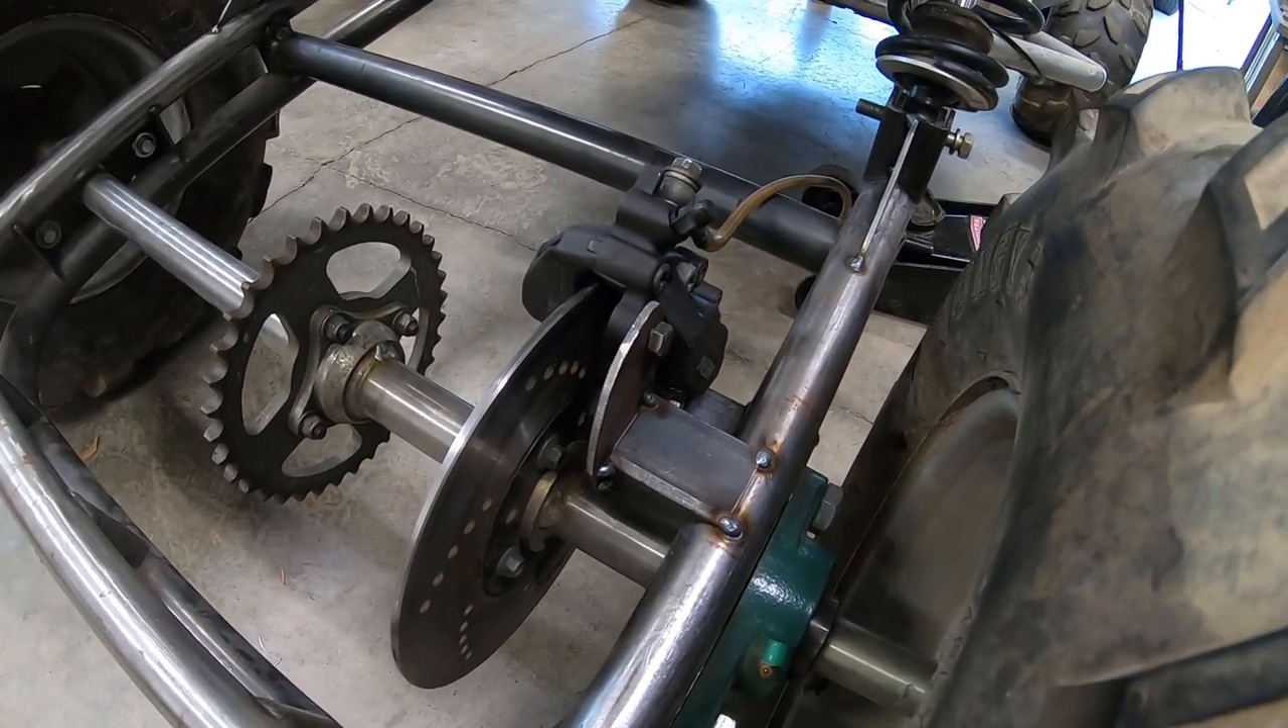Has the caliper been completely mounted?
Yes.